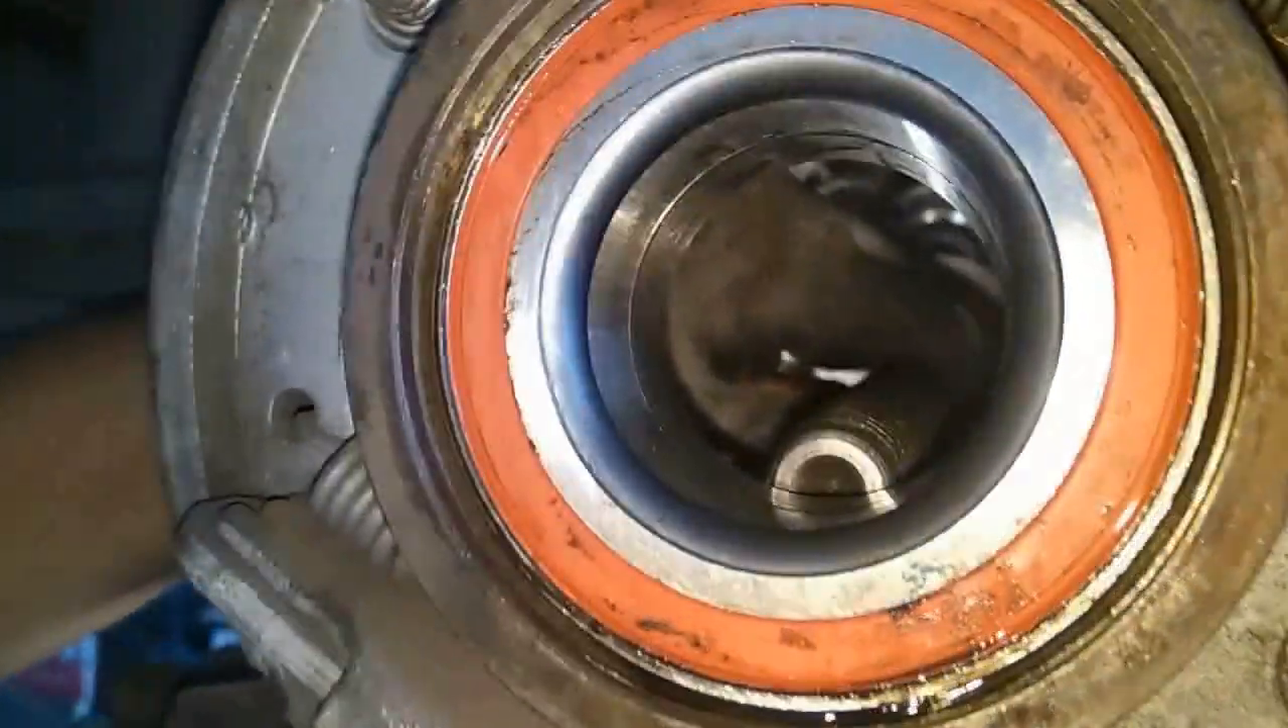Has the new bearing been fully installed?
Yes.